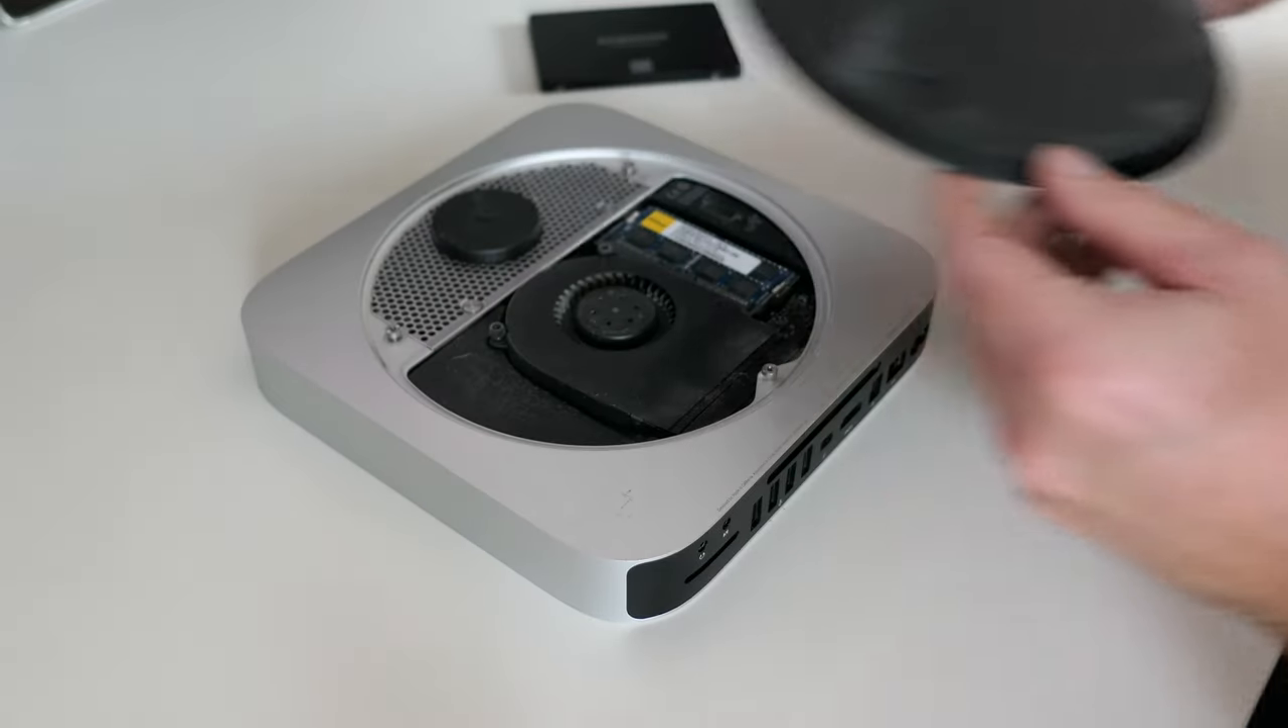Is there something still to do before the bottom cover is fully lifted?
No.